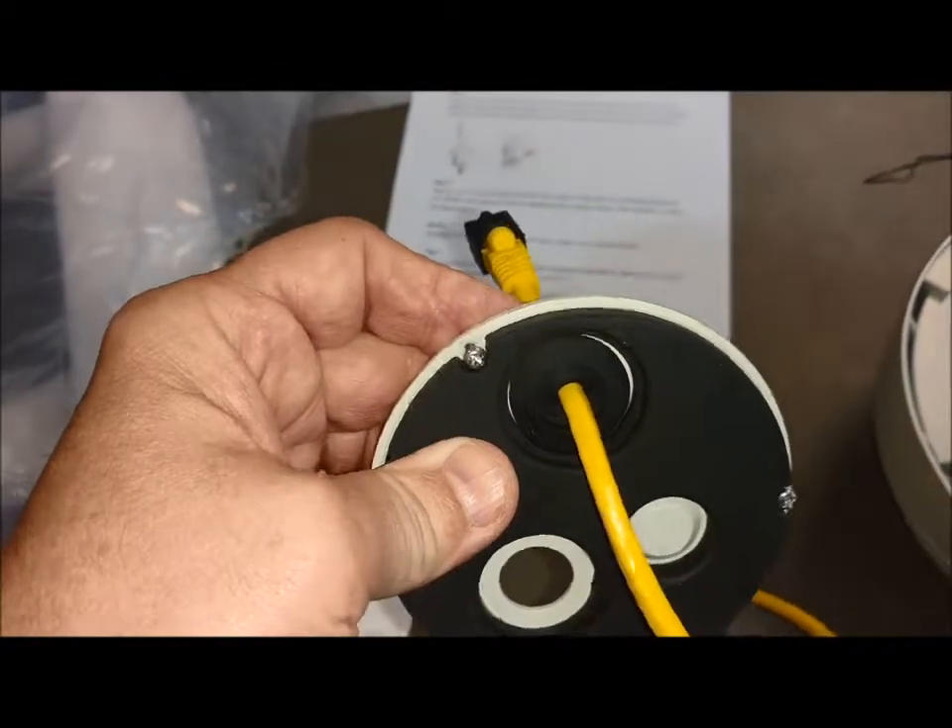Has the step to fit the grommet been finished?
Yes.